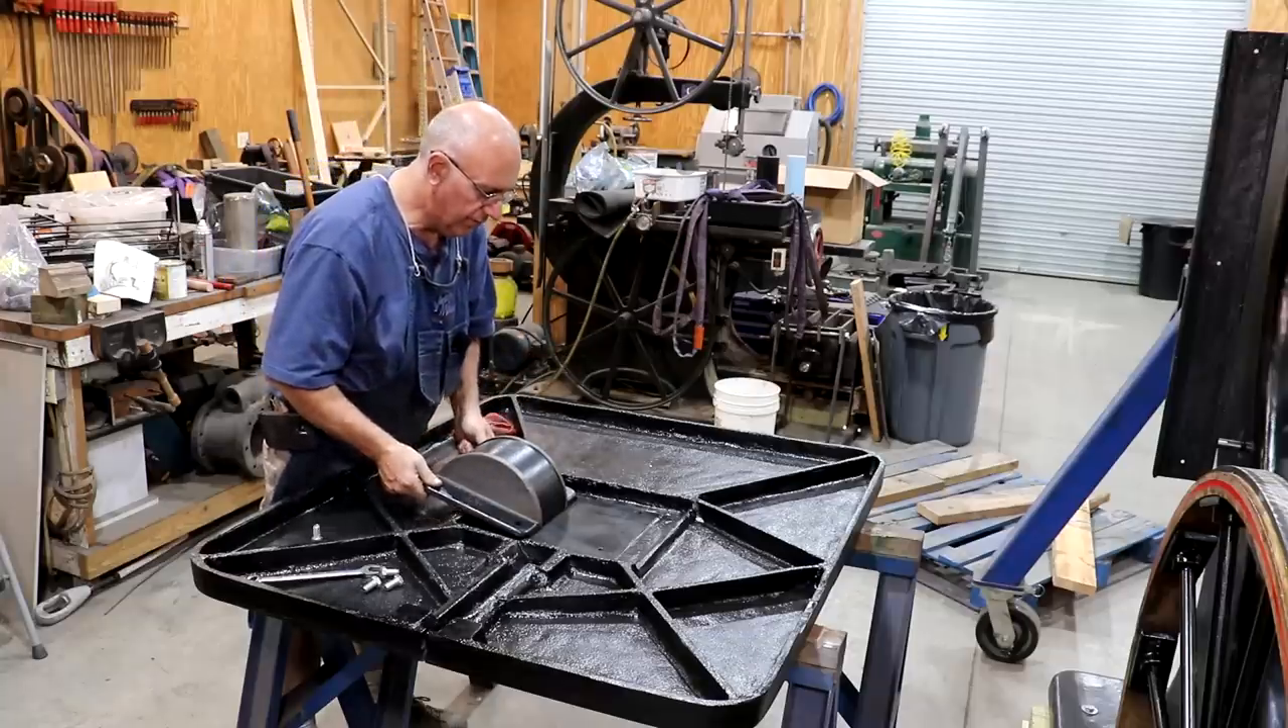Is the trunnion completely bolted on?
No.